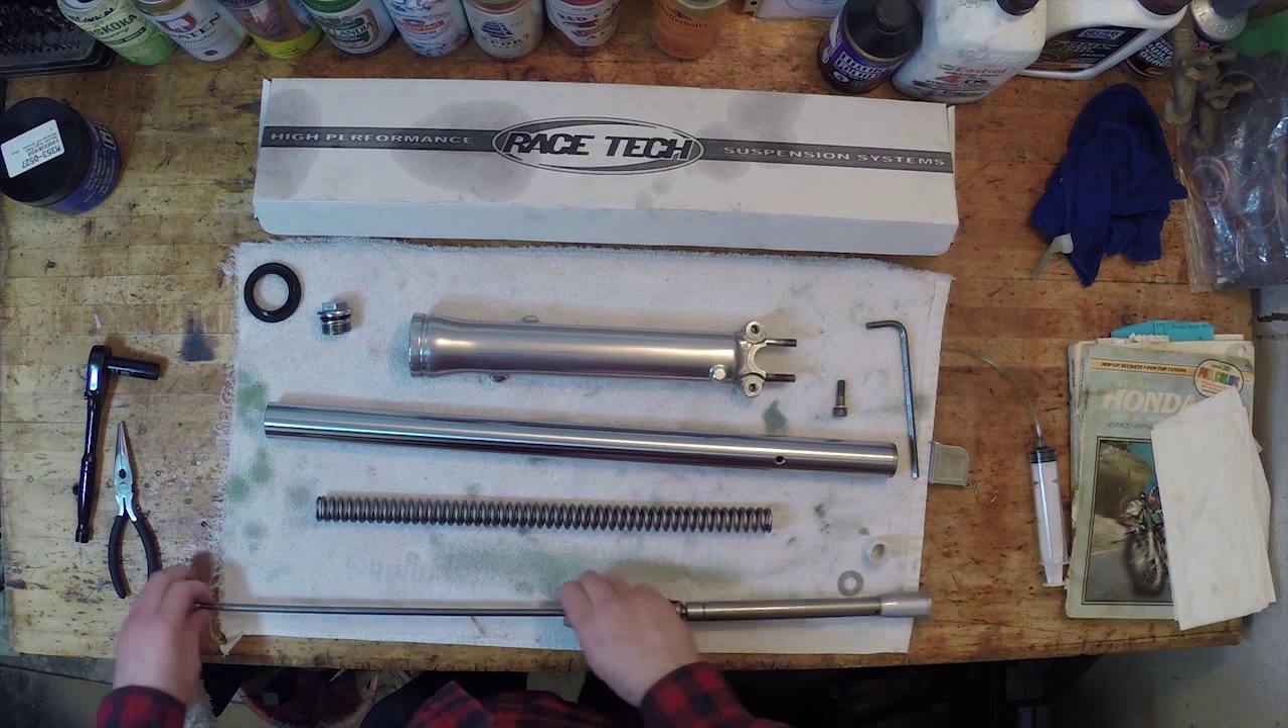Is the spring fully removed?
Yes.